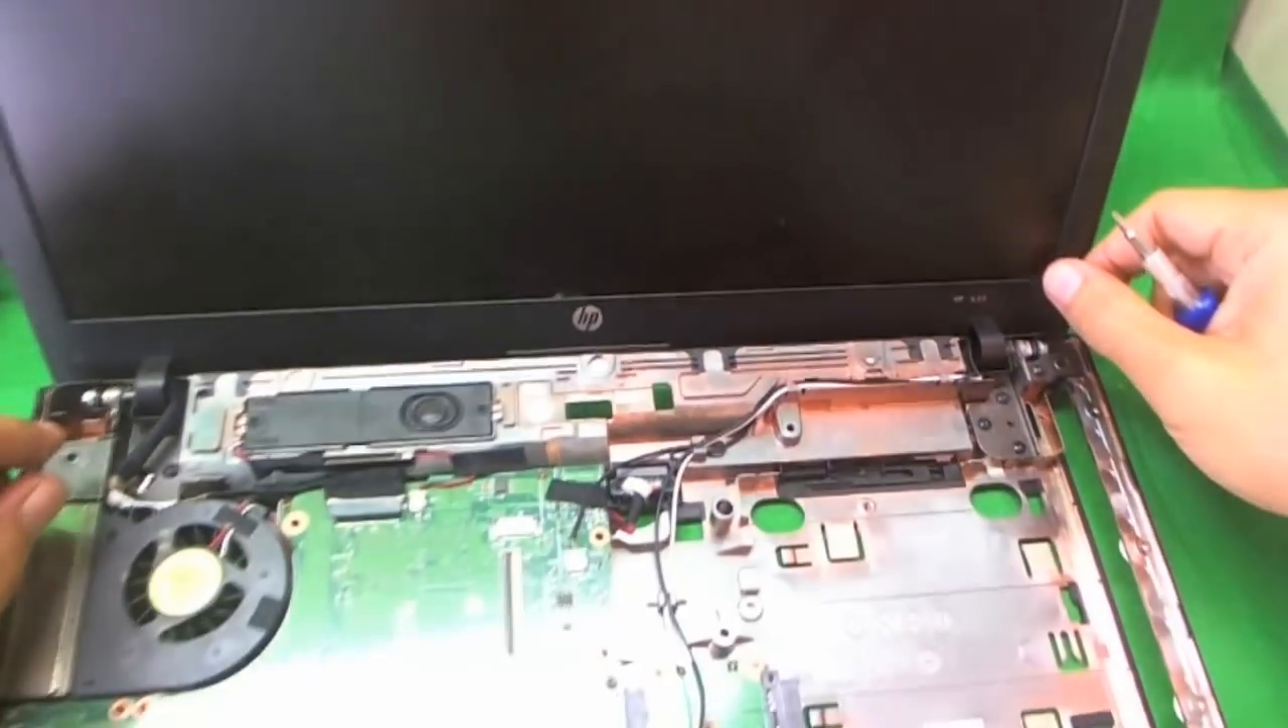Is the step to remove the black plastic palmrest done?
Yes.